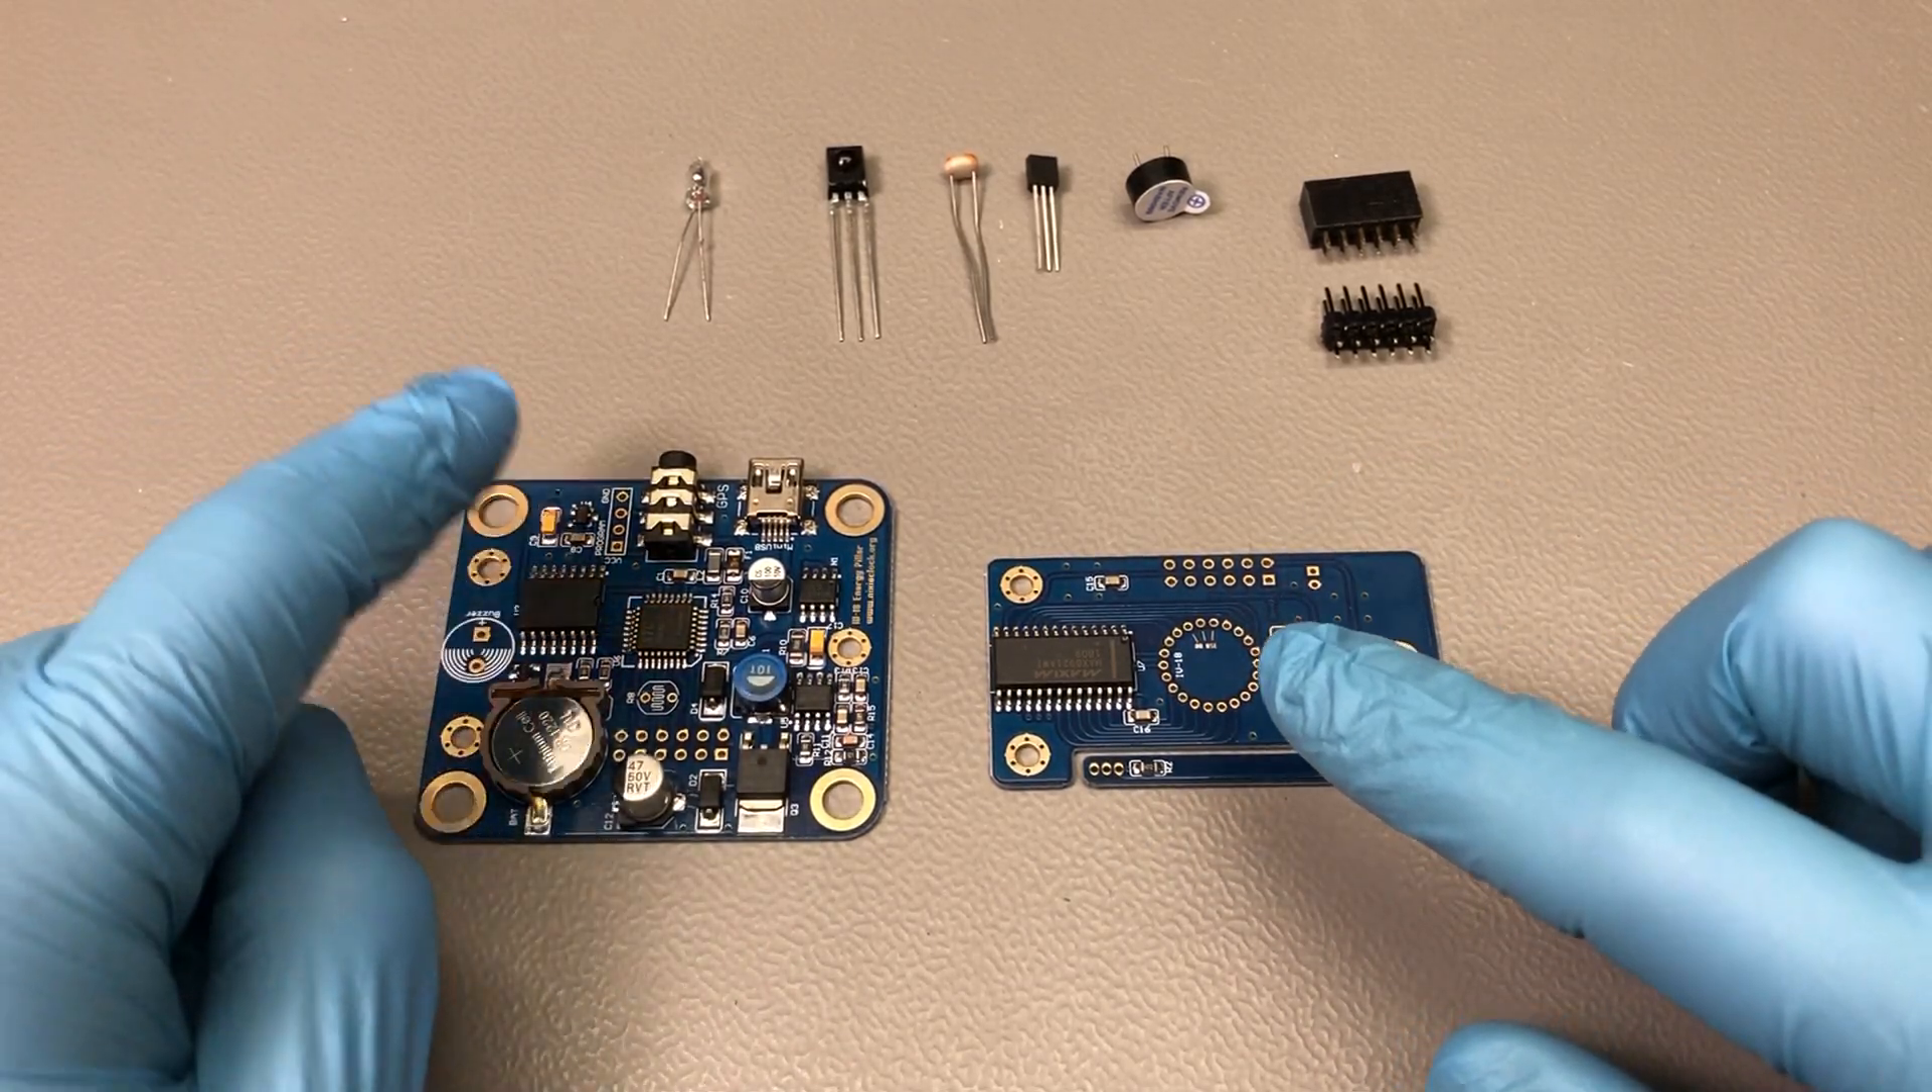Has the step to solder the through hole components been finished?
No.